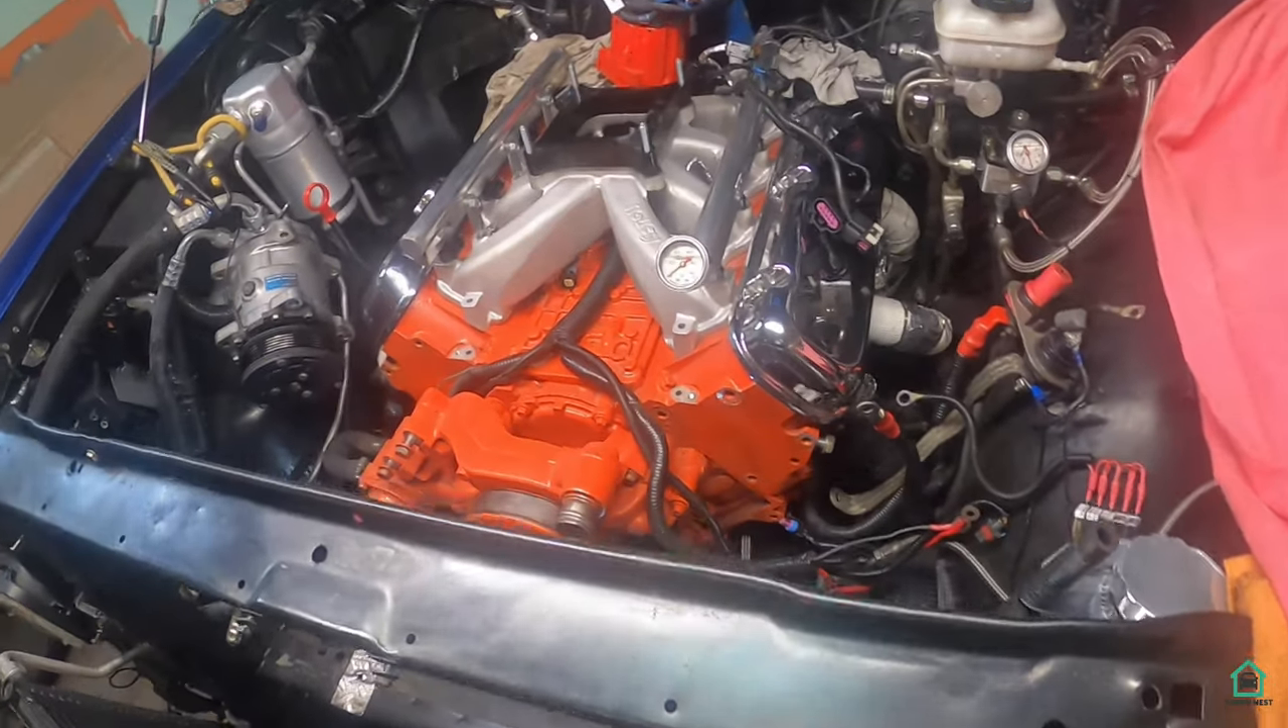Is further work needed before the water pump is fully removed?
Yes.